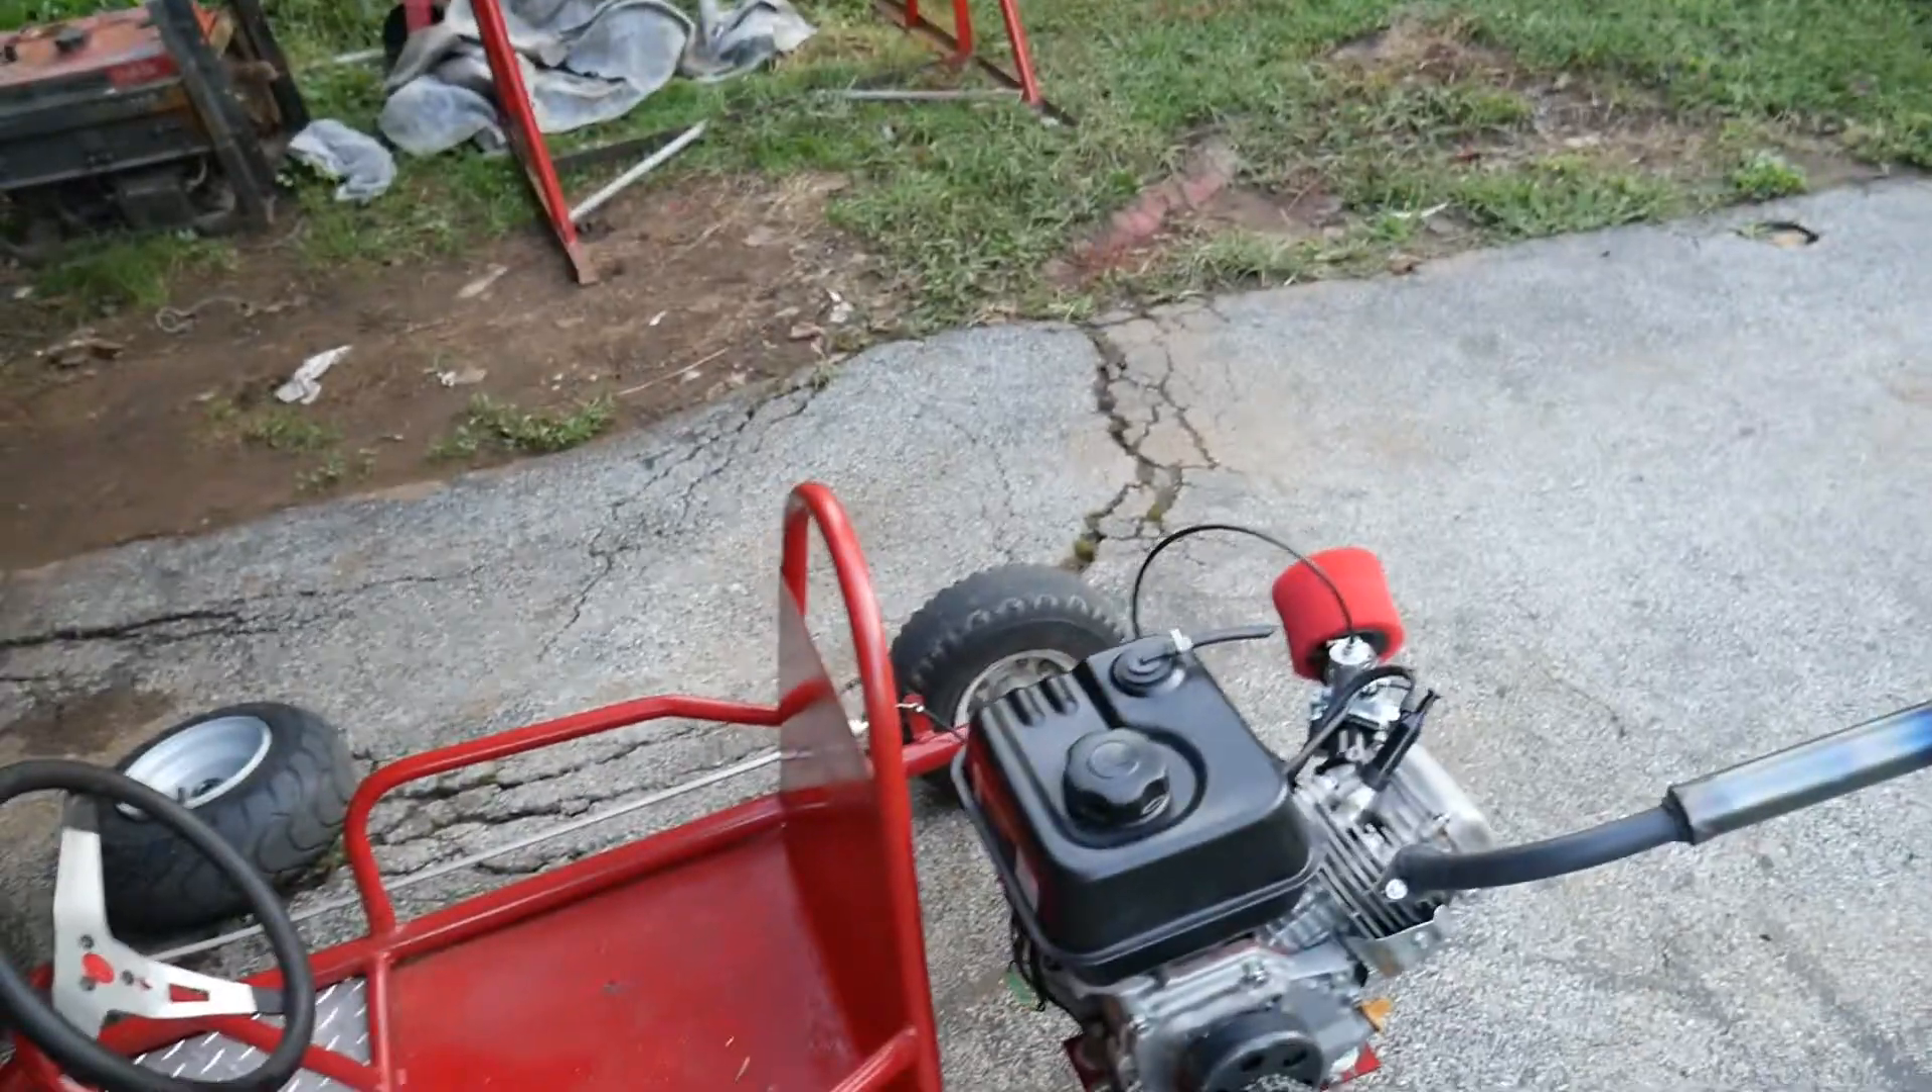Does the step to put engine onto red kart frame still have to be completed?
No.